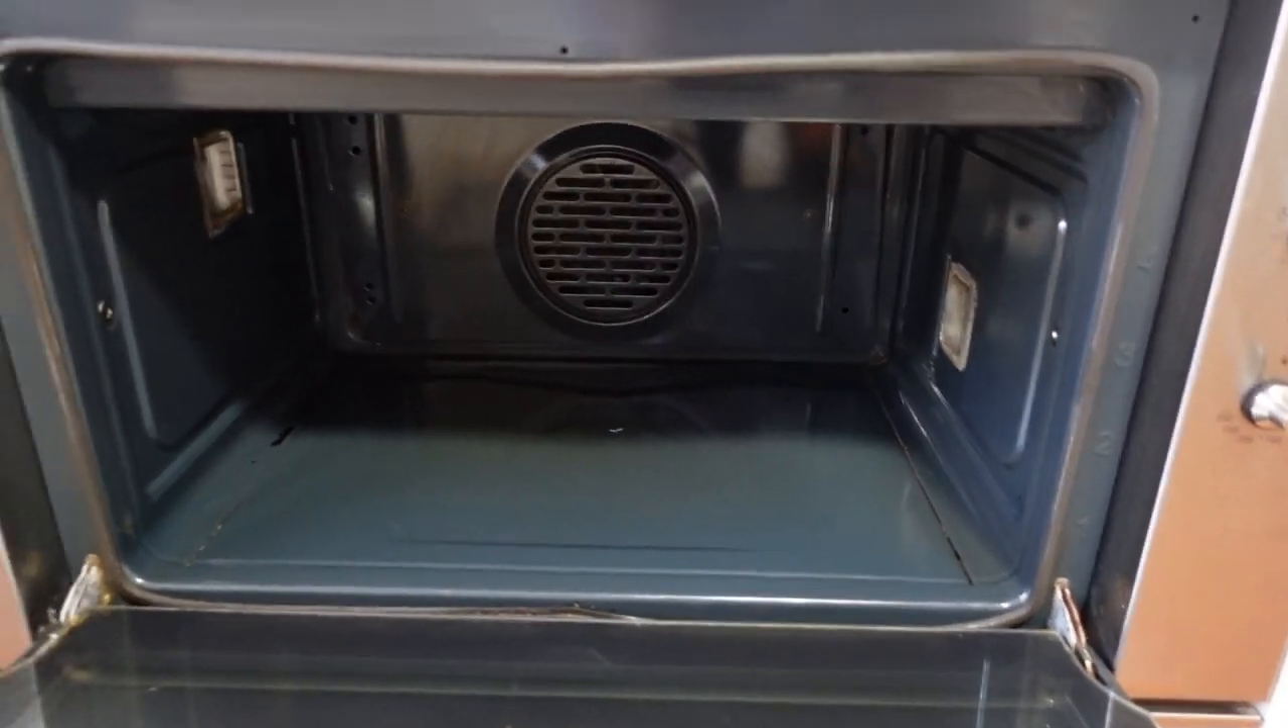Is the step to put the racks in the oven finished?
No.